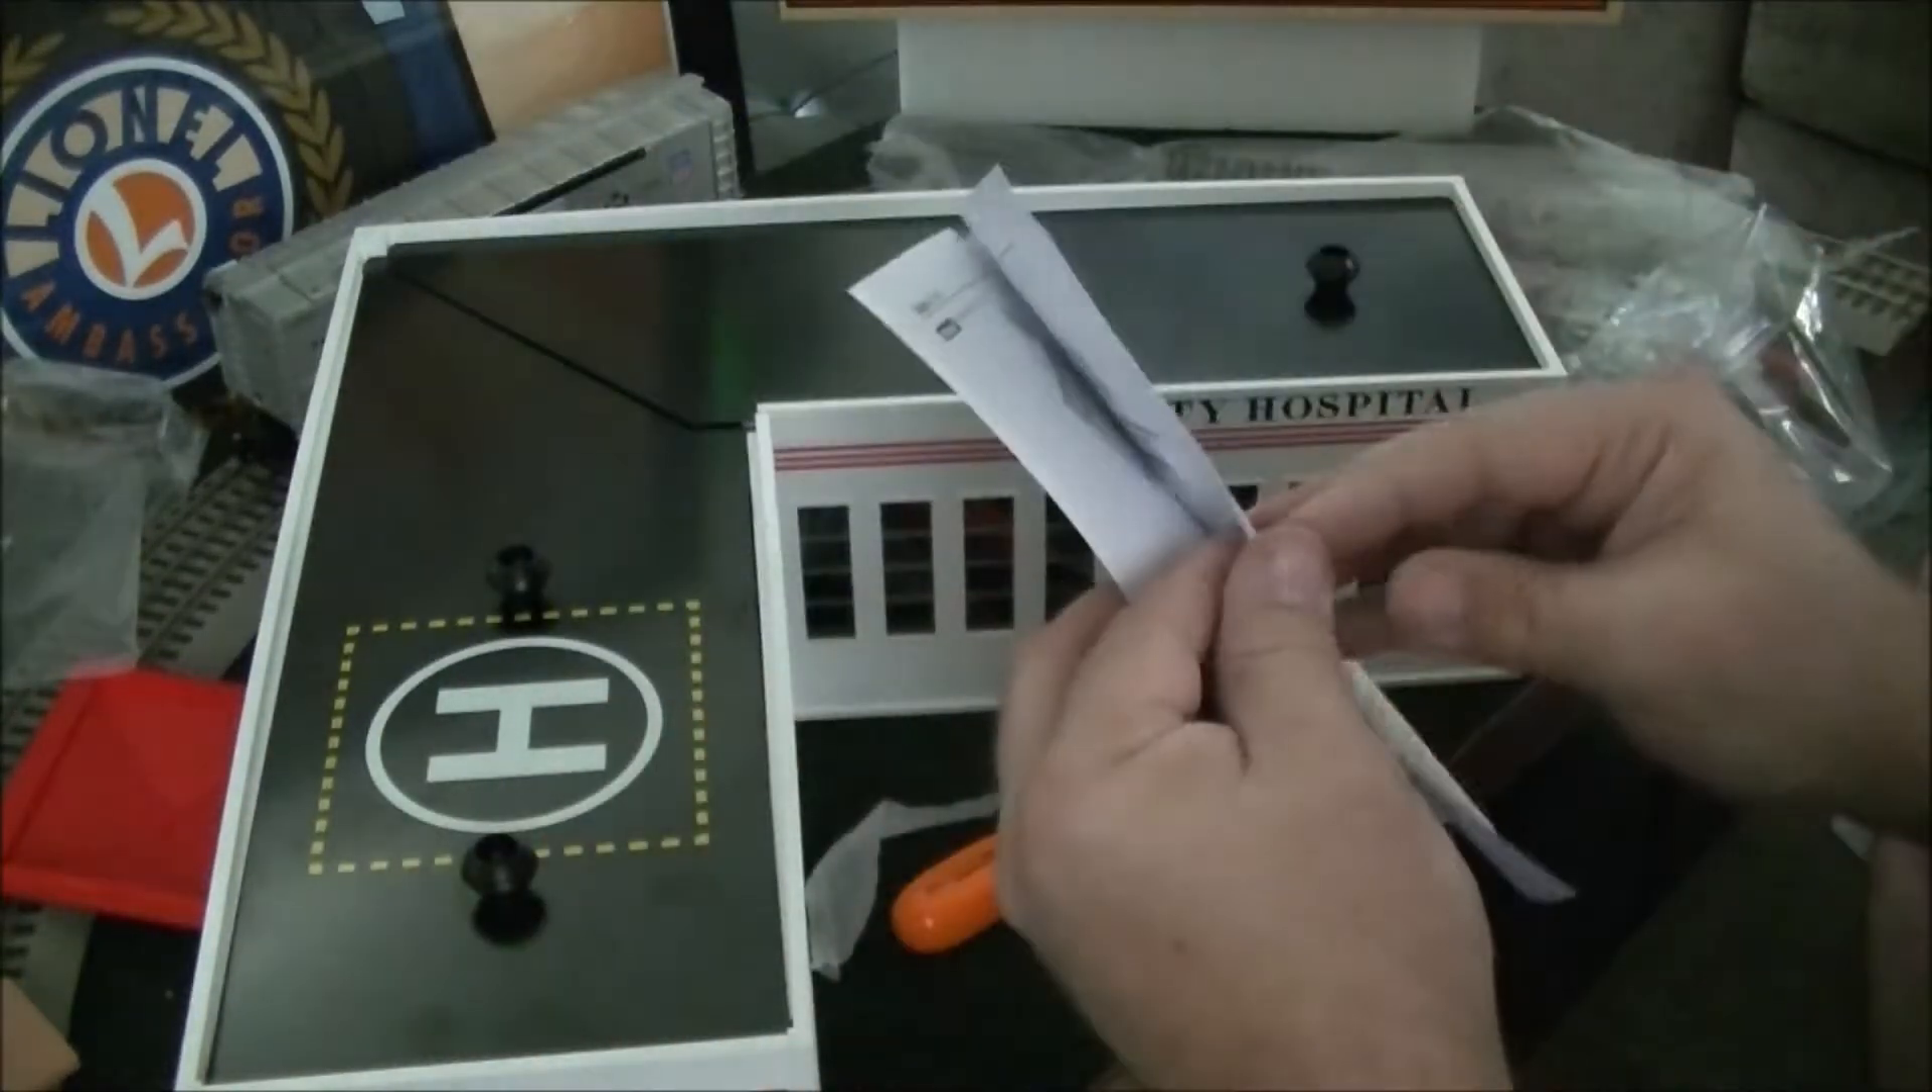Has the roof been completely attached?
Yes.